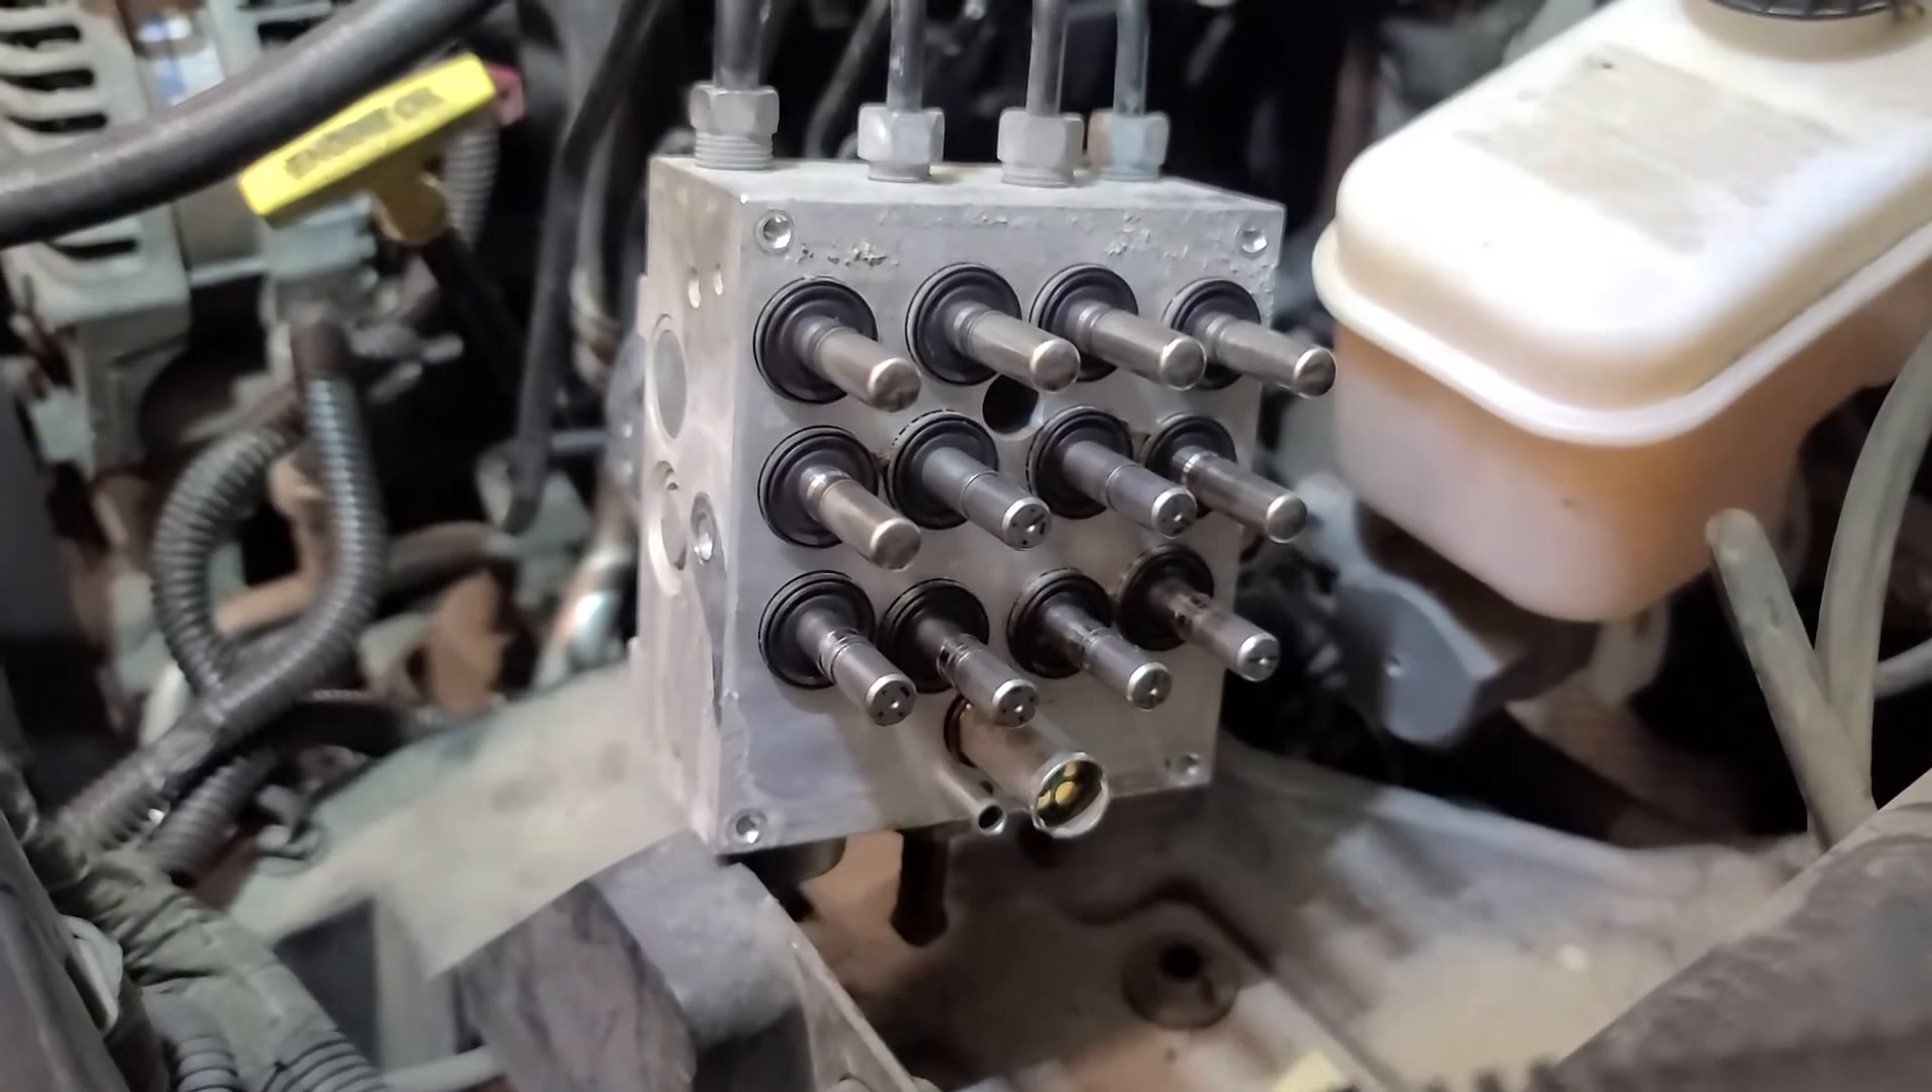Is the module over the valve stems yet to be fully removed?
No.